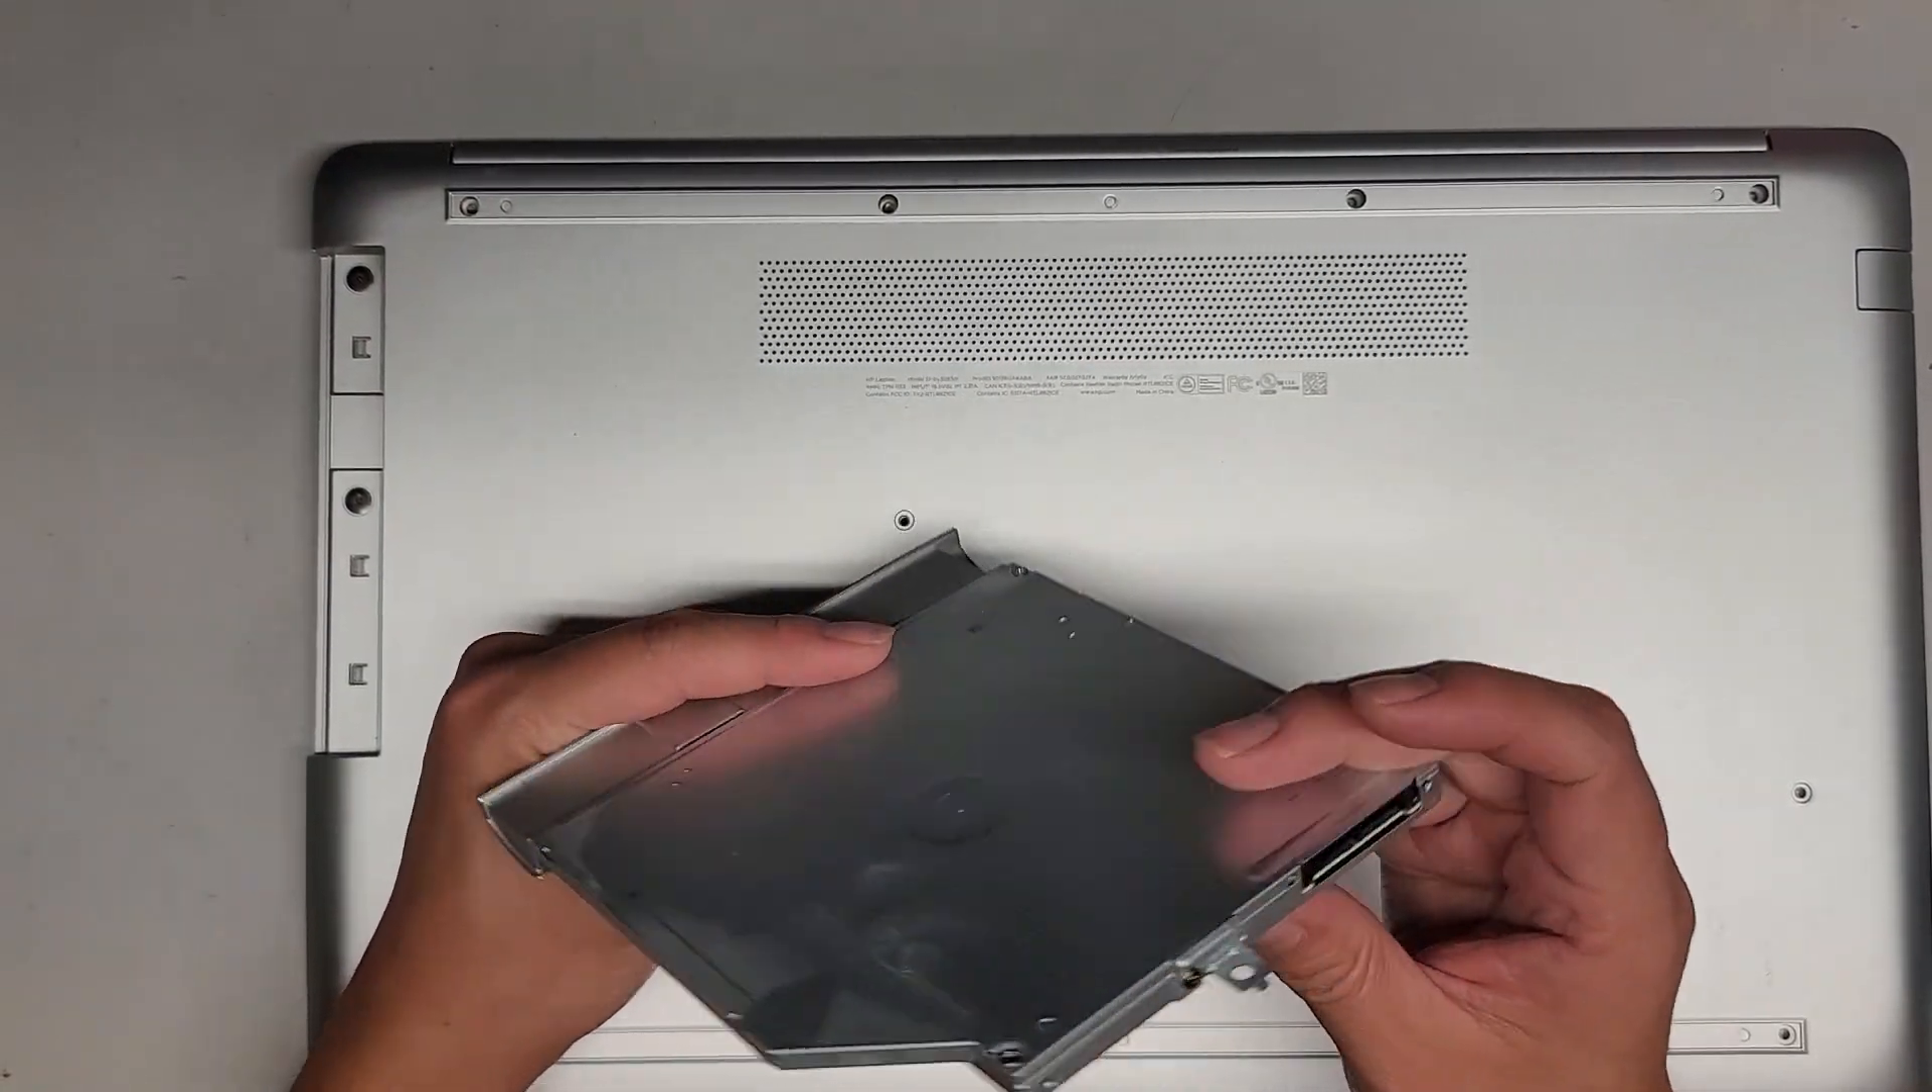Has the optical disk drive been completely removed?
Yes.